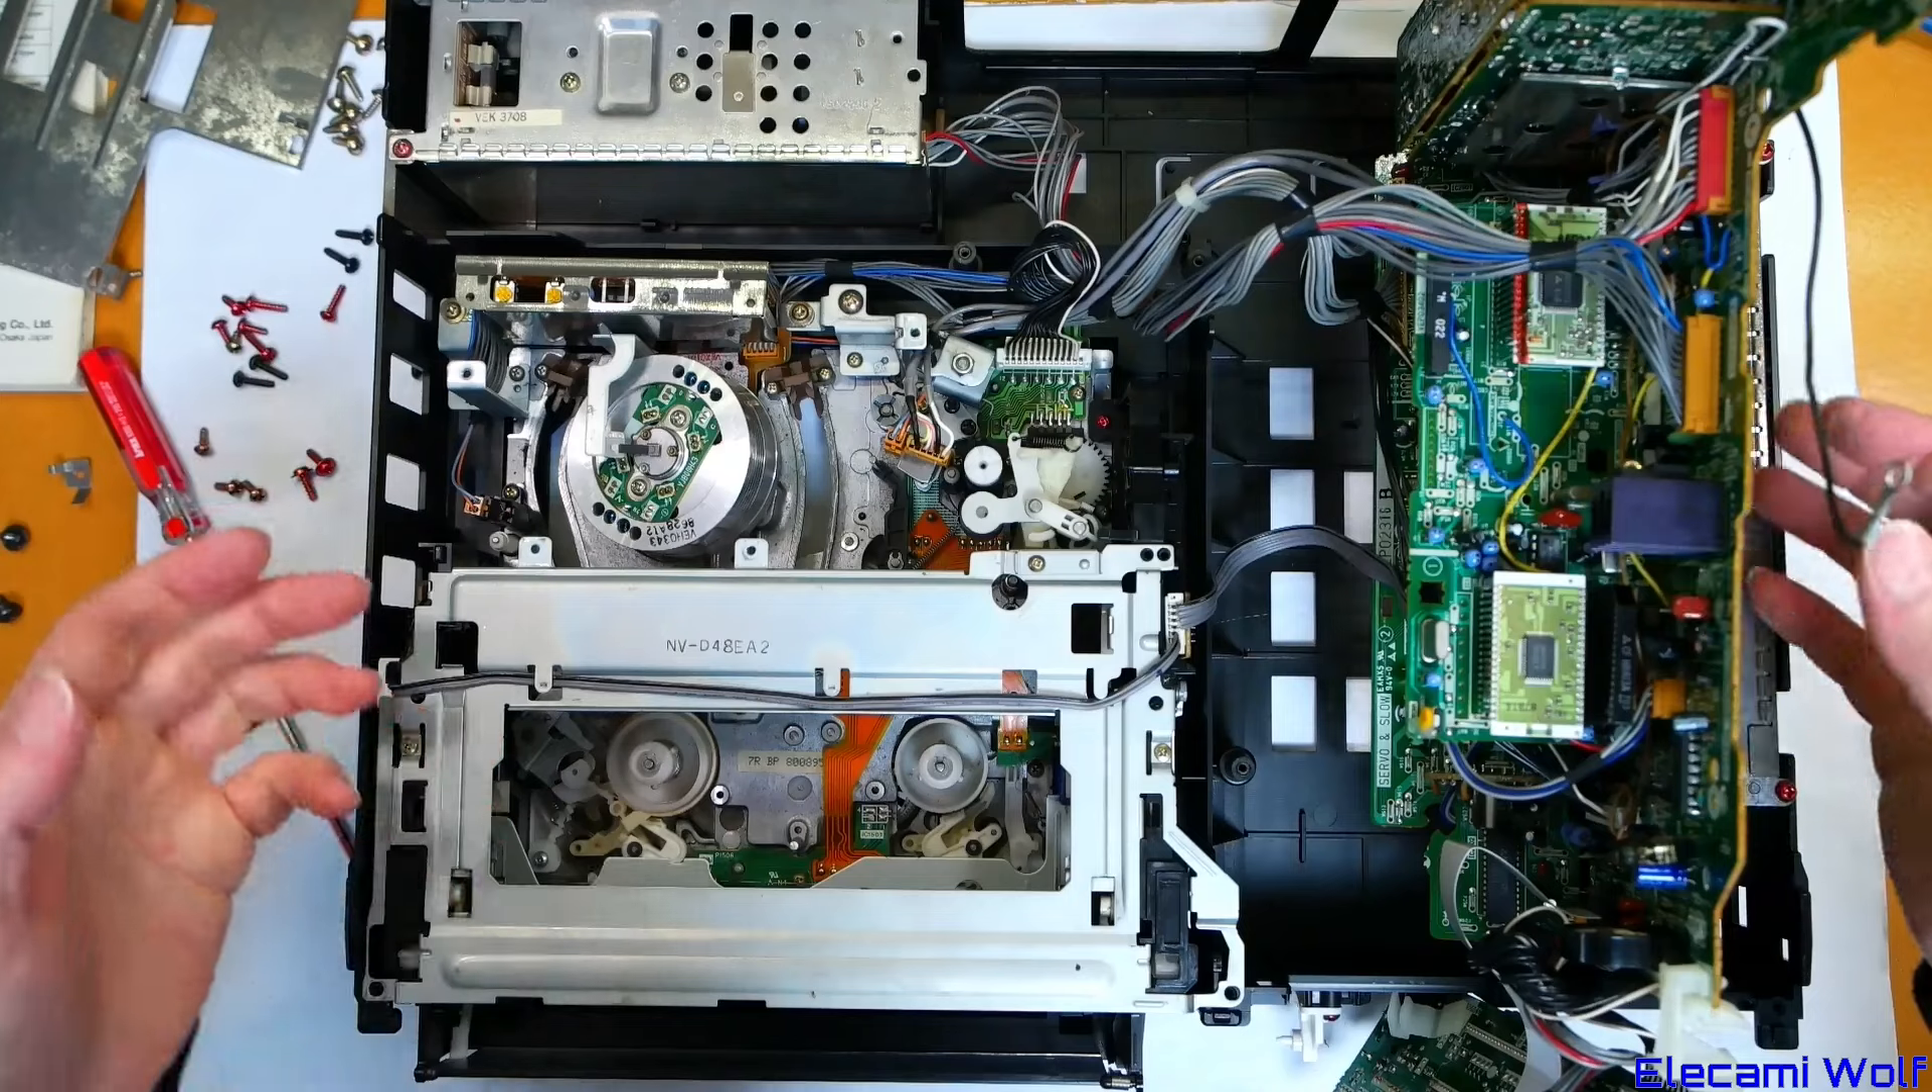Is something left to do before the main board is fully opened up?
No.